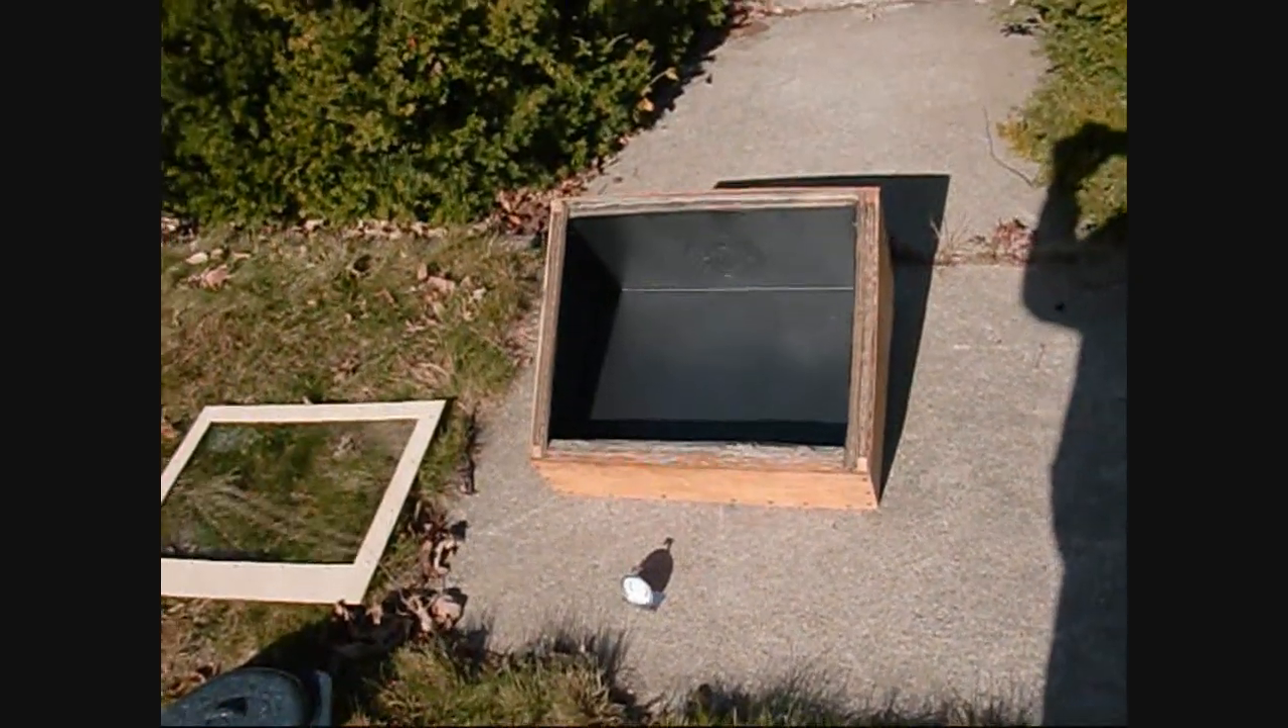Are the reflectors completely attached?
No.